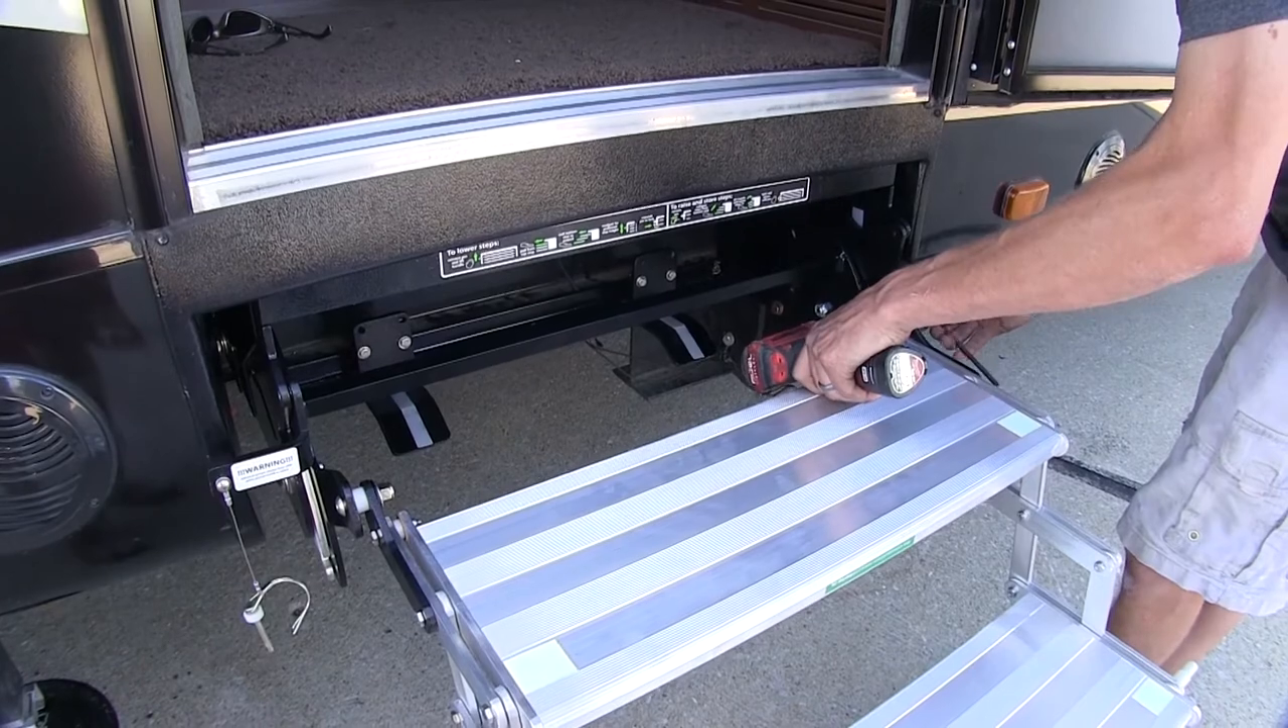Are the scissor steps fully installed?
No.